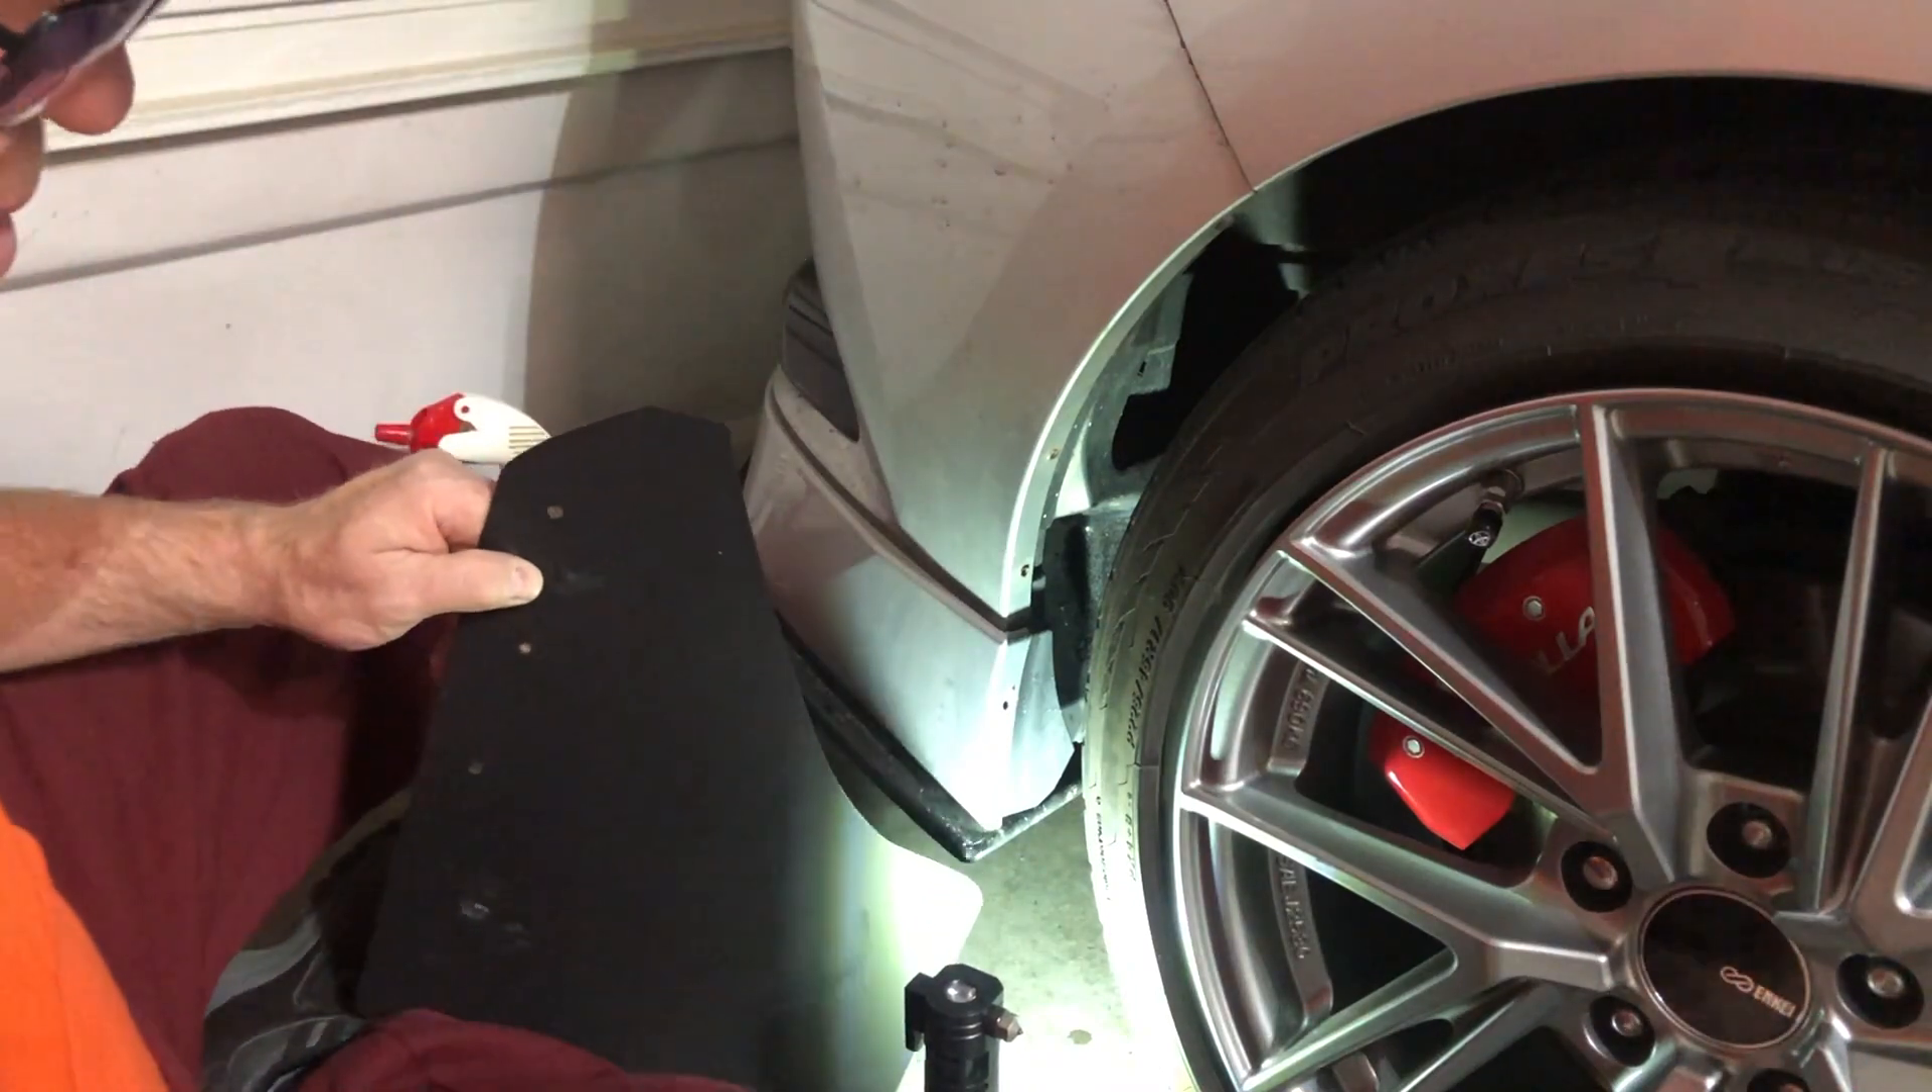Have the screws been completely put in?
No.